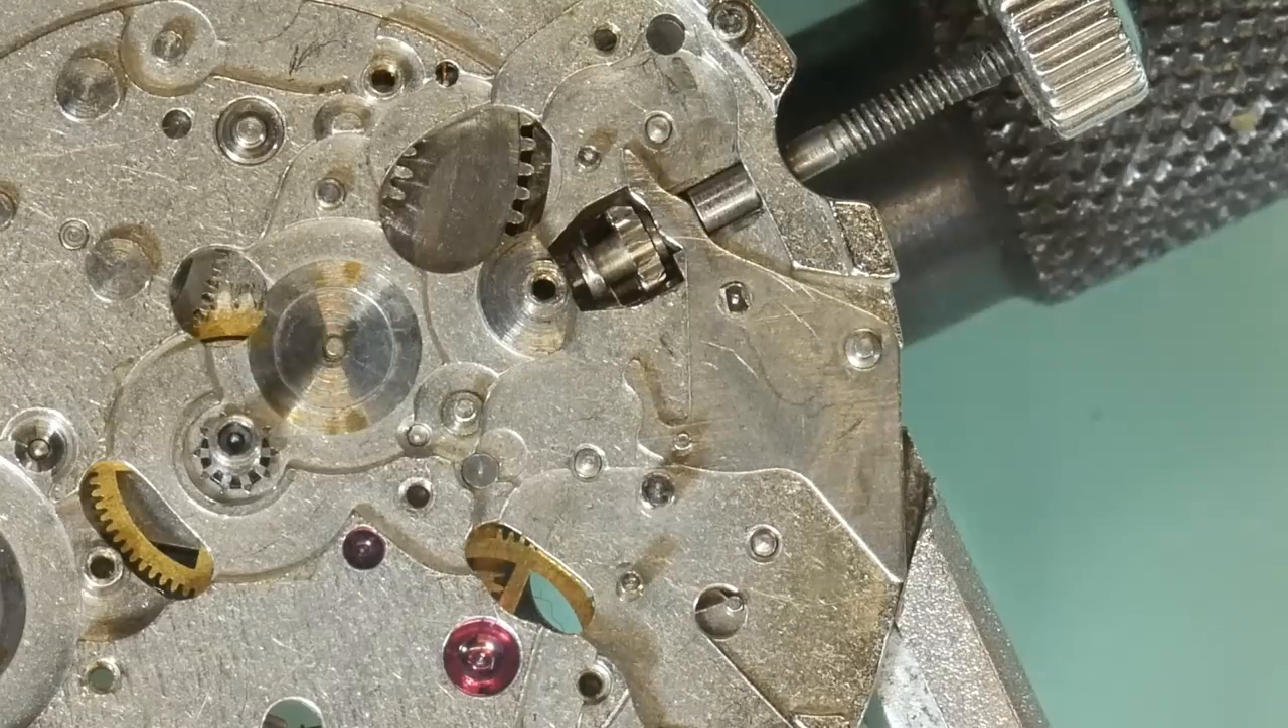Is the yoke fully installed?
No.